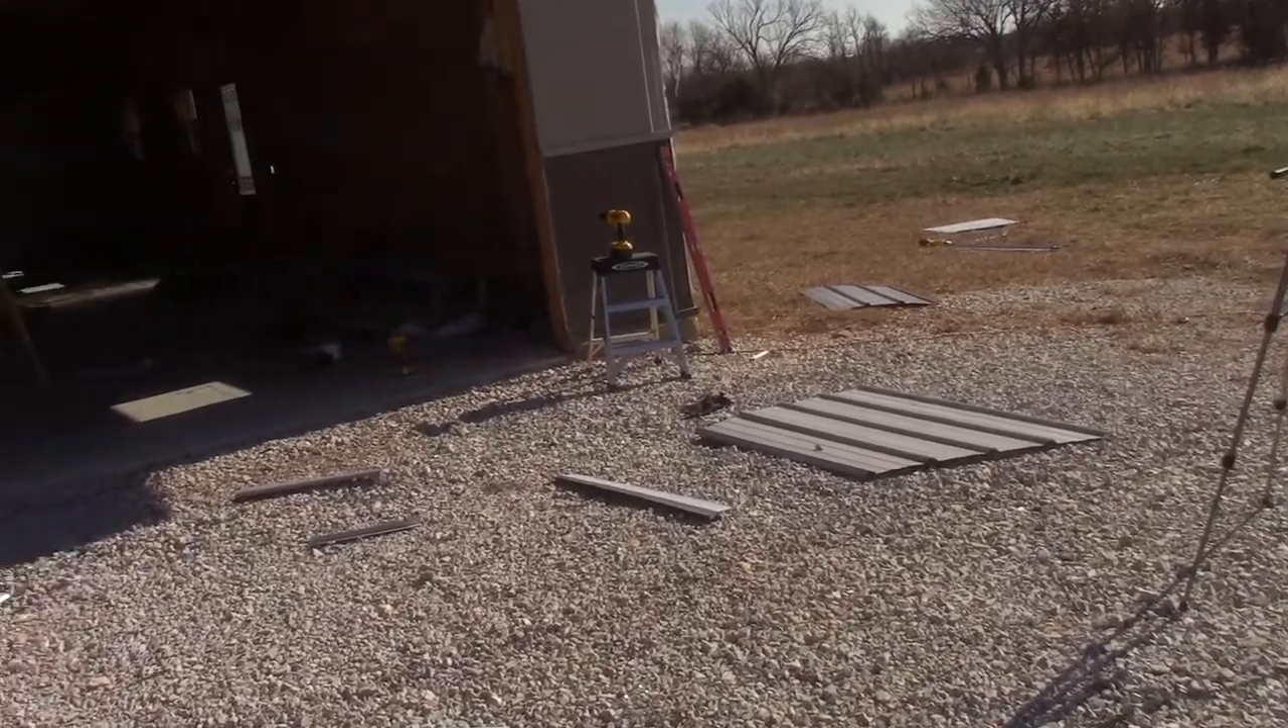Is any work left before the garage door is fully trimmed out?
Yes.